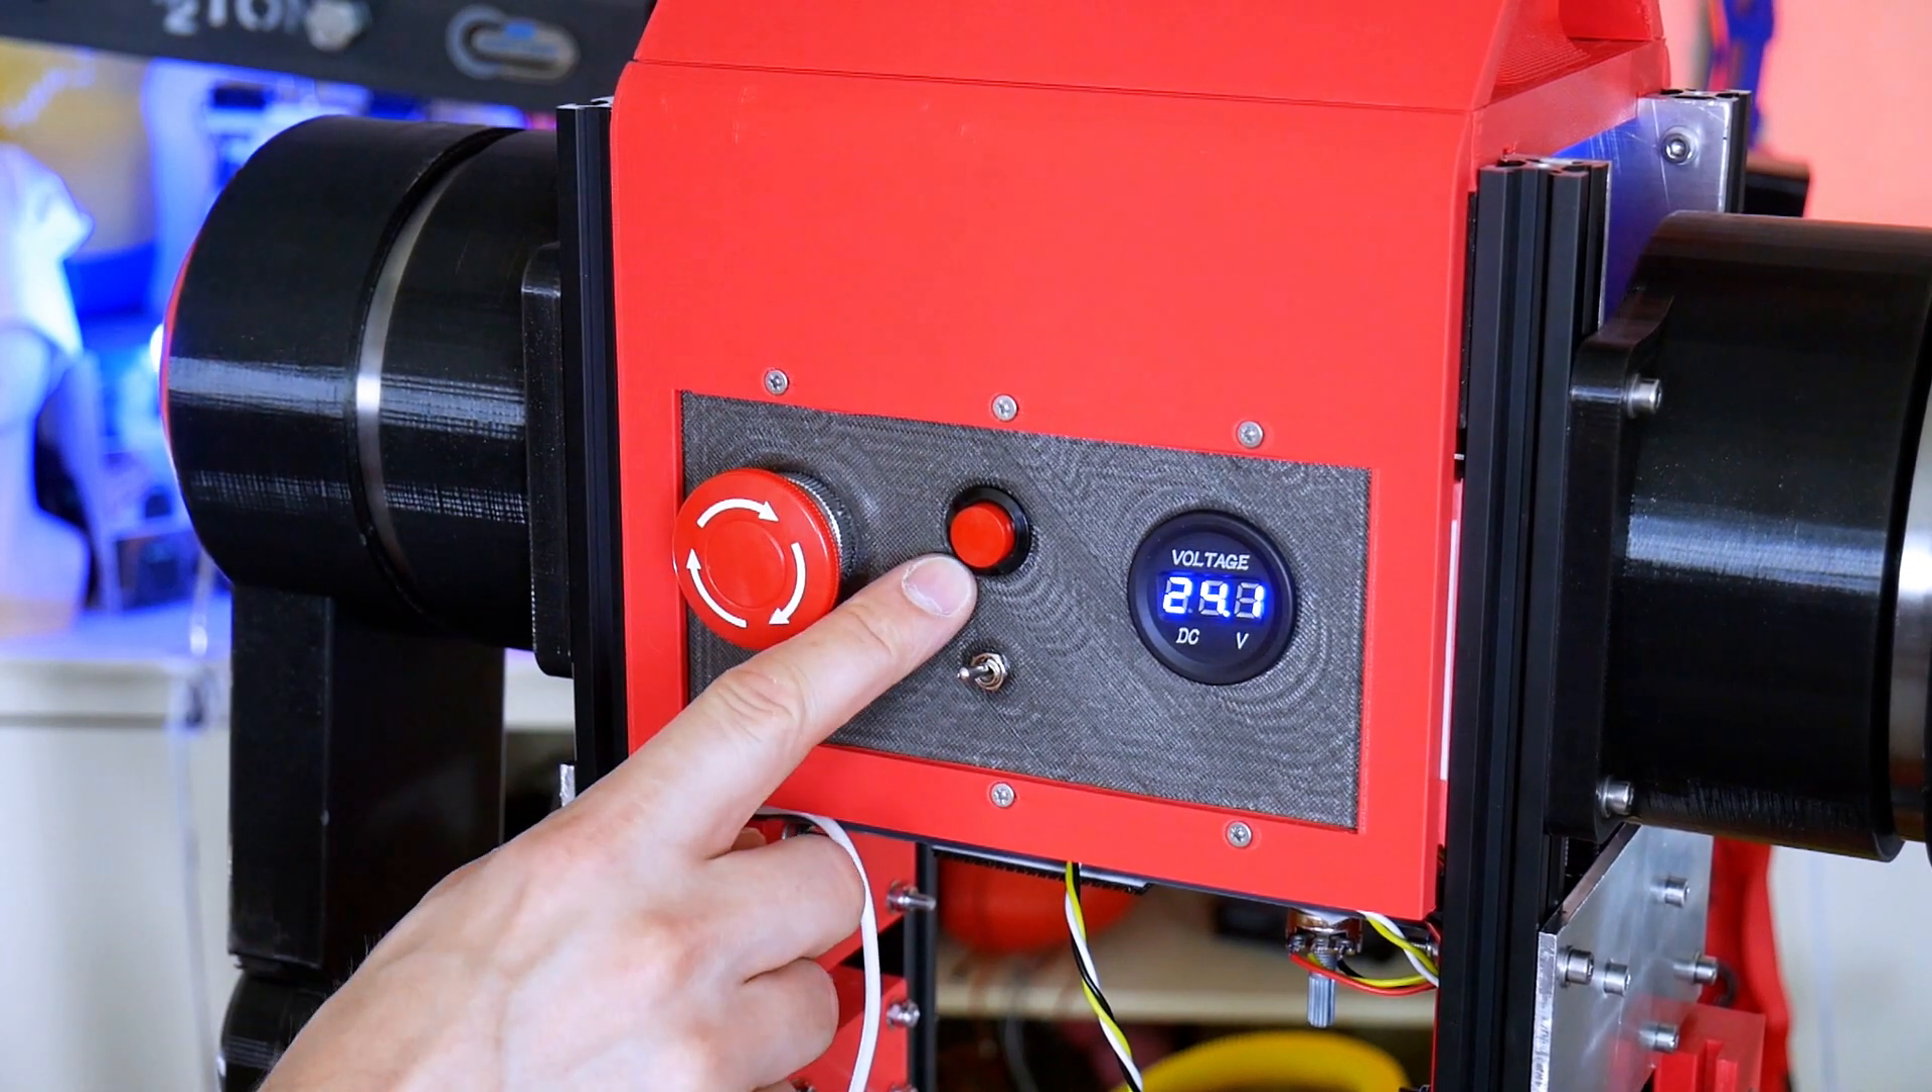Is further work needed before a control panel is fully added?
No.